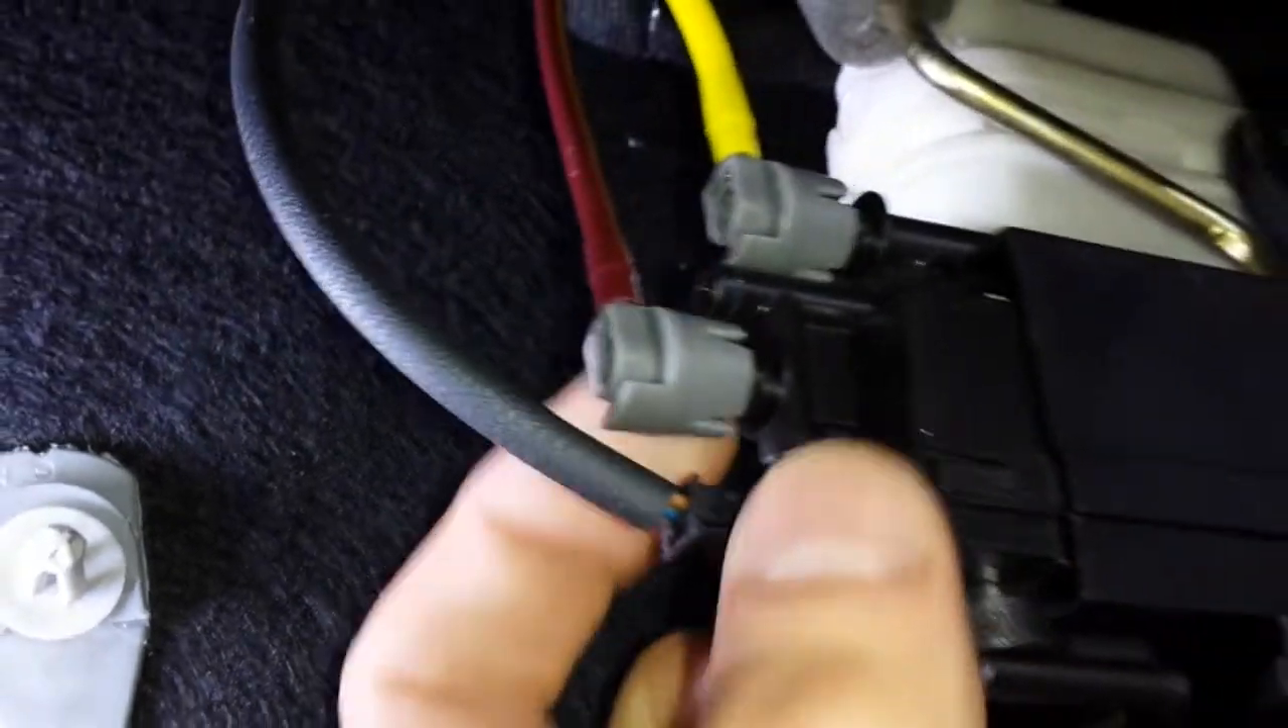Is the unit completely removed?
No.